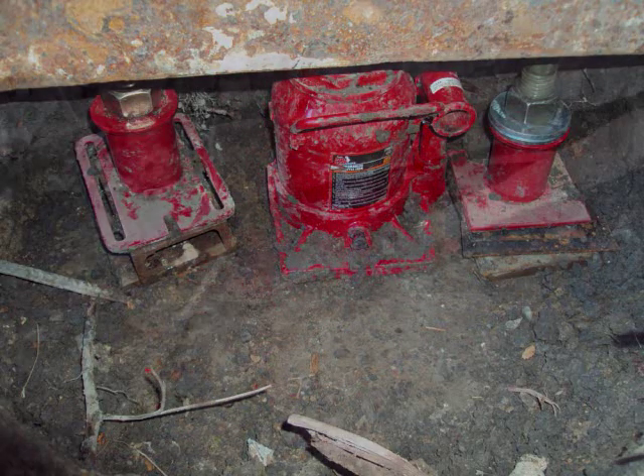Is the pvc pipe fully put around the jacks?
No.